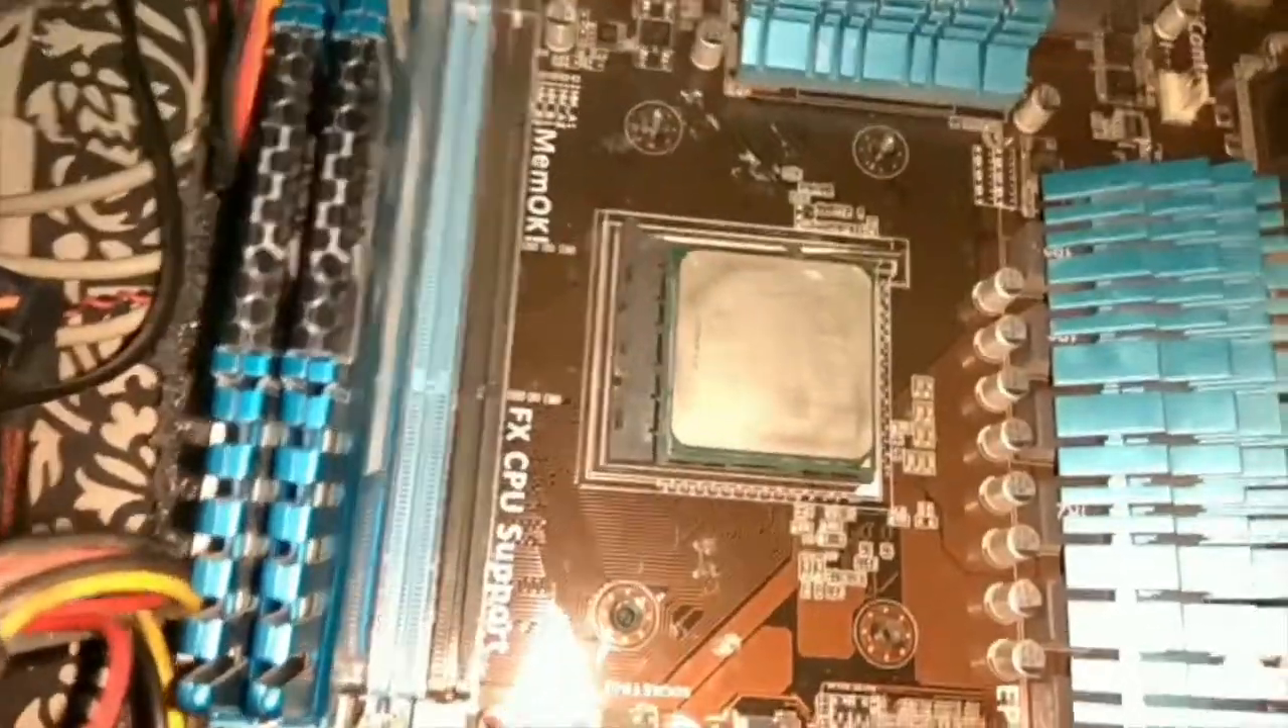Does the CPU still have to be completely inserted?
No.